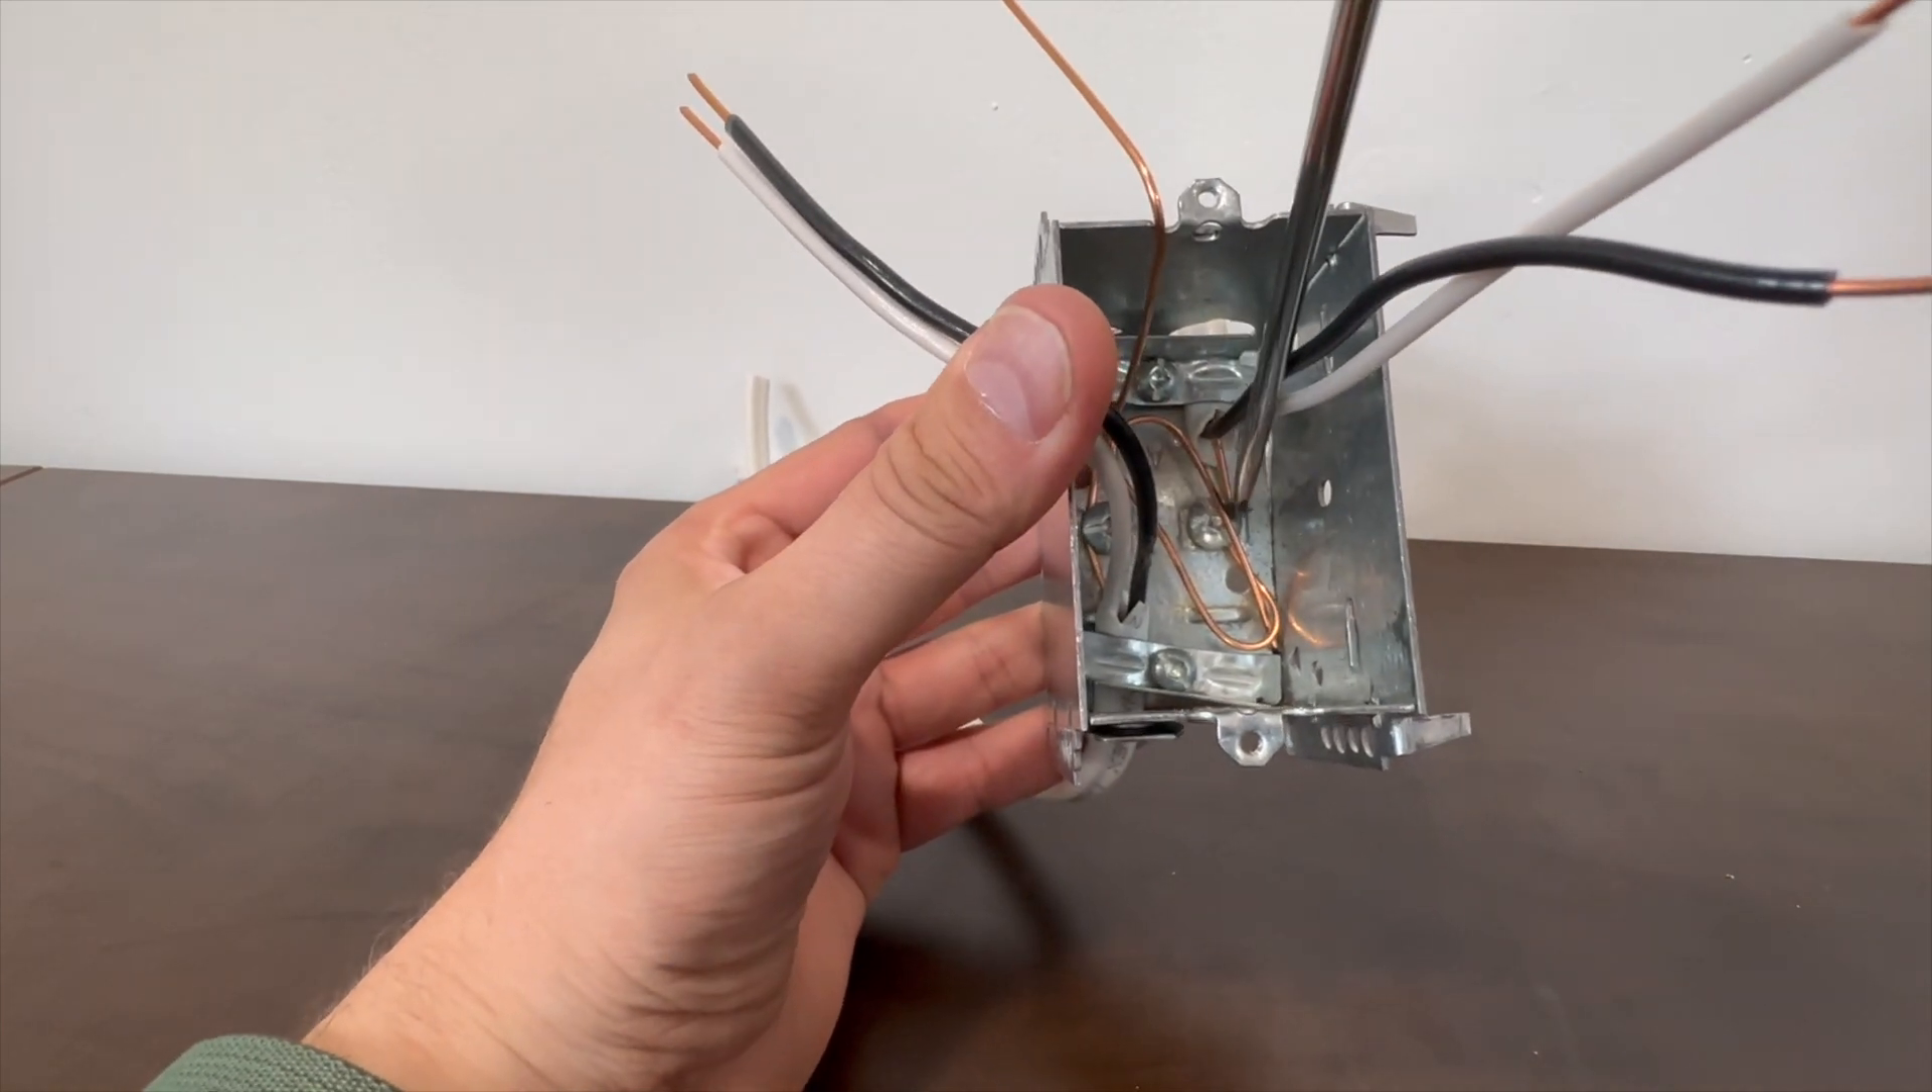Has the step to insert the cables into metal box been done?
Yes.